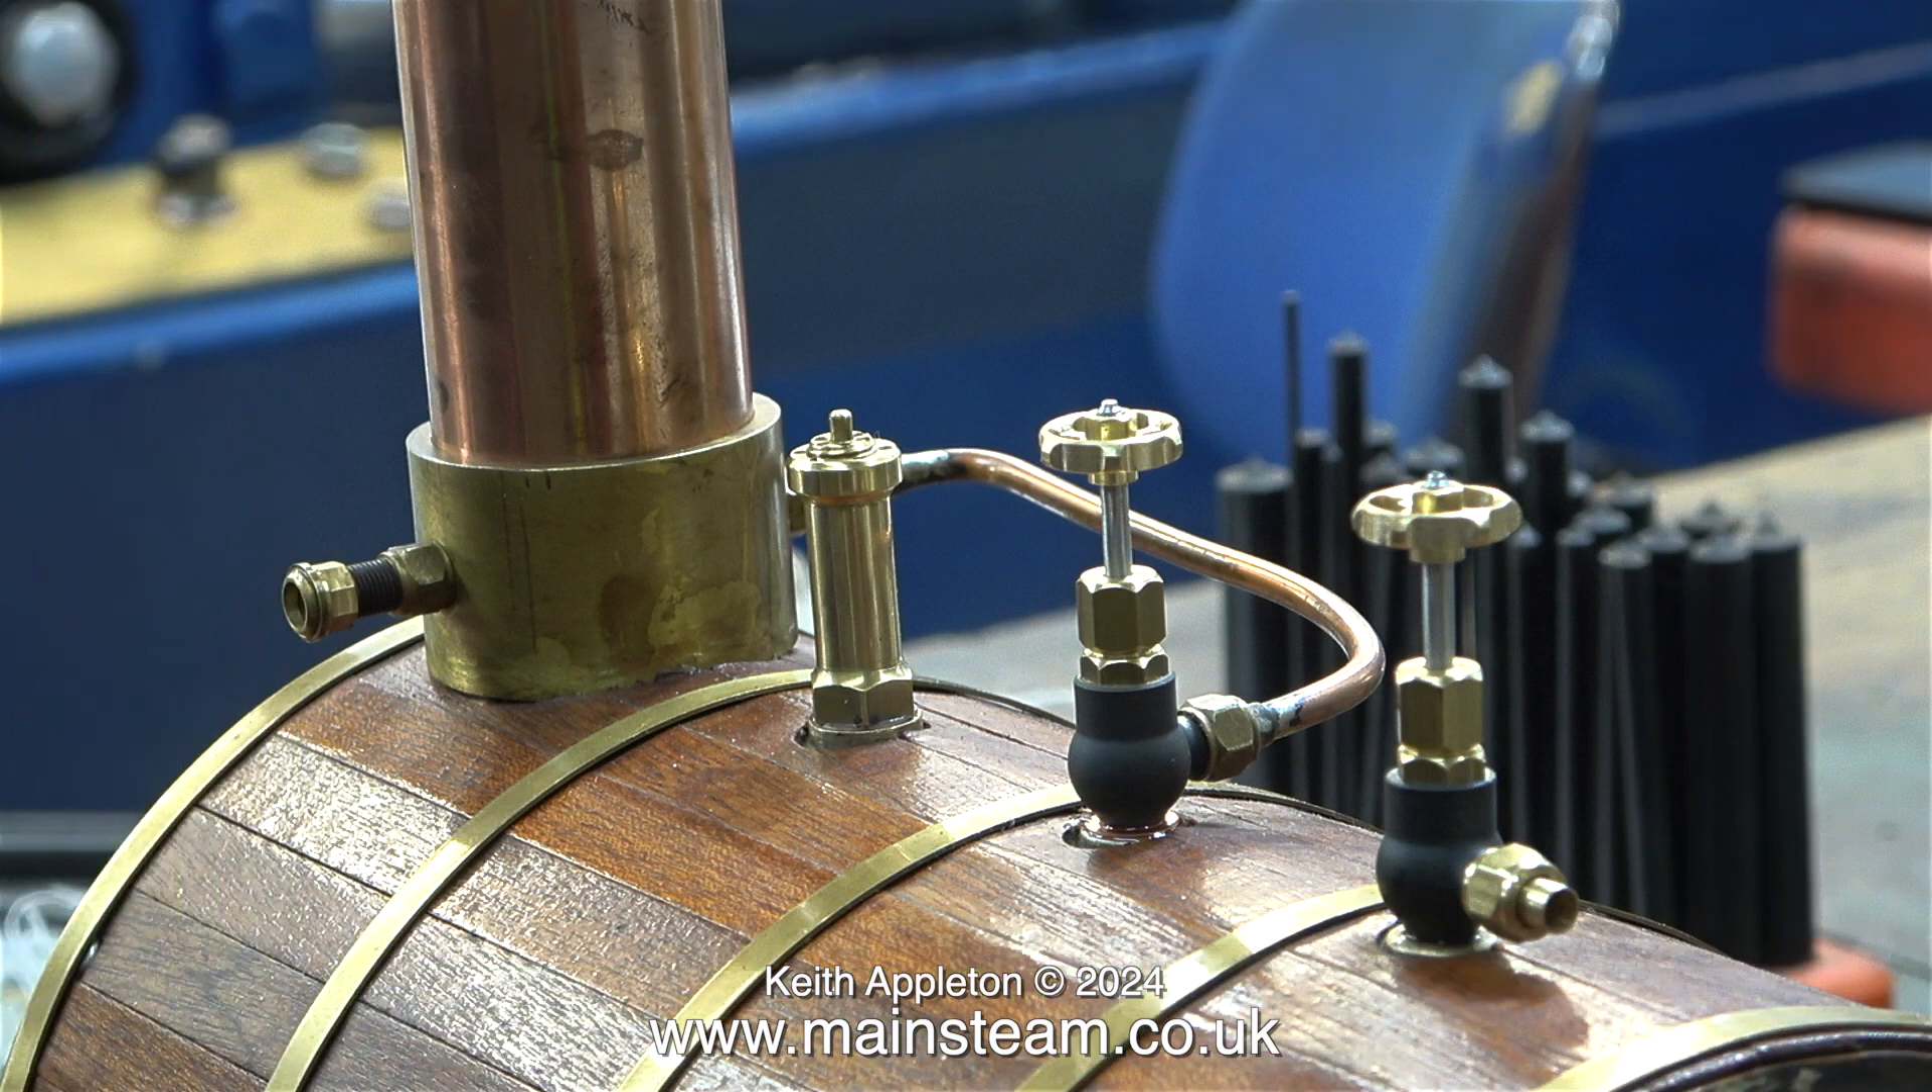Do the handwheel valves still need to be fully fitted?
No.